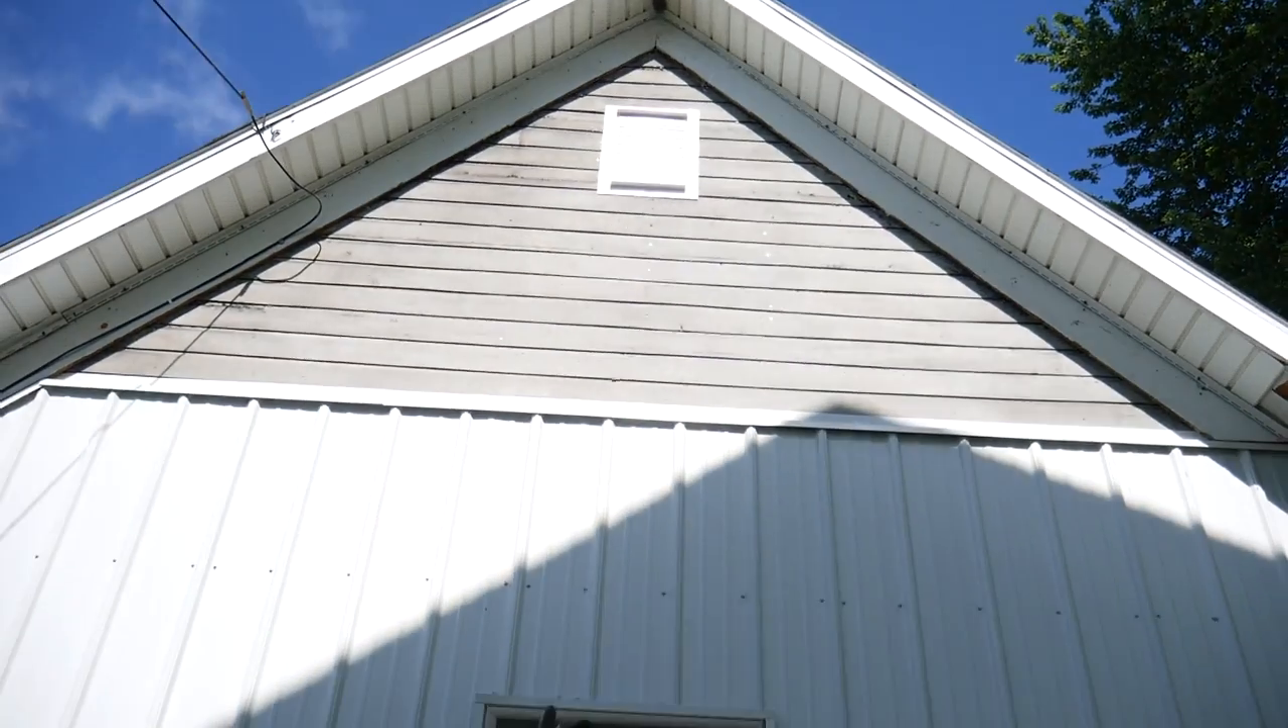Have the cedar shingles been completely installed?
No.